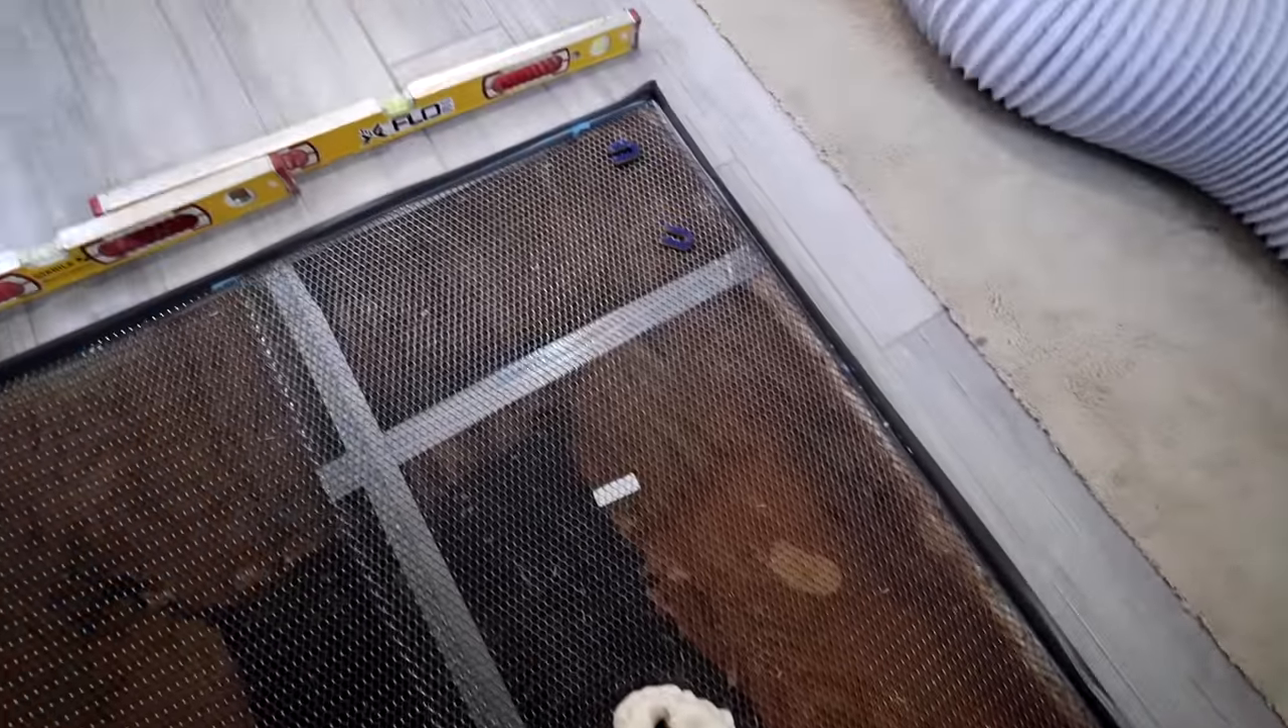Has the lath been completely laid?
Yes.